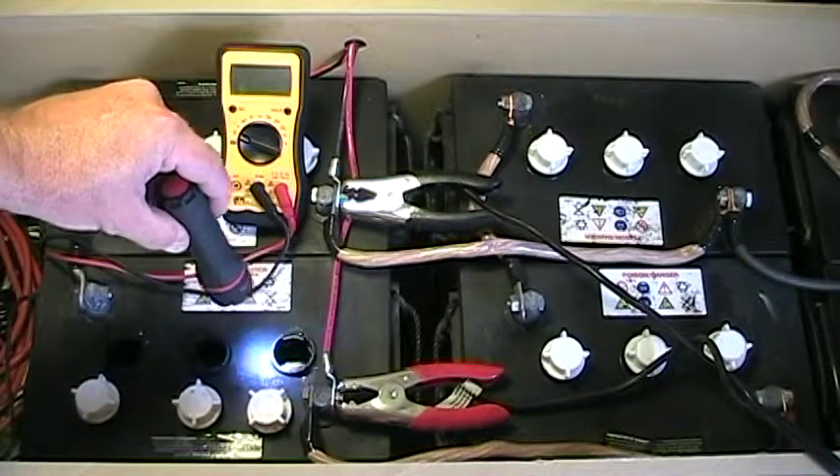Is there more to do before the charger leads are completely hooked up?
No.